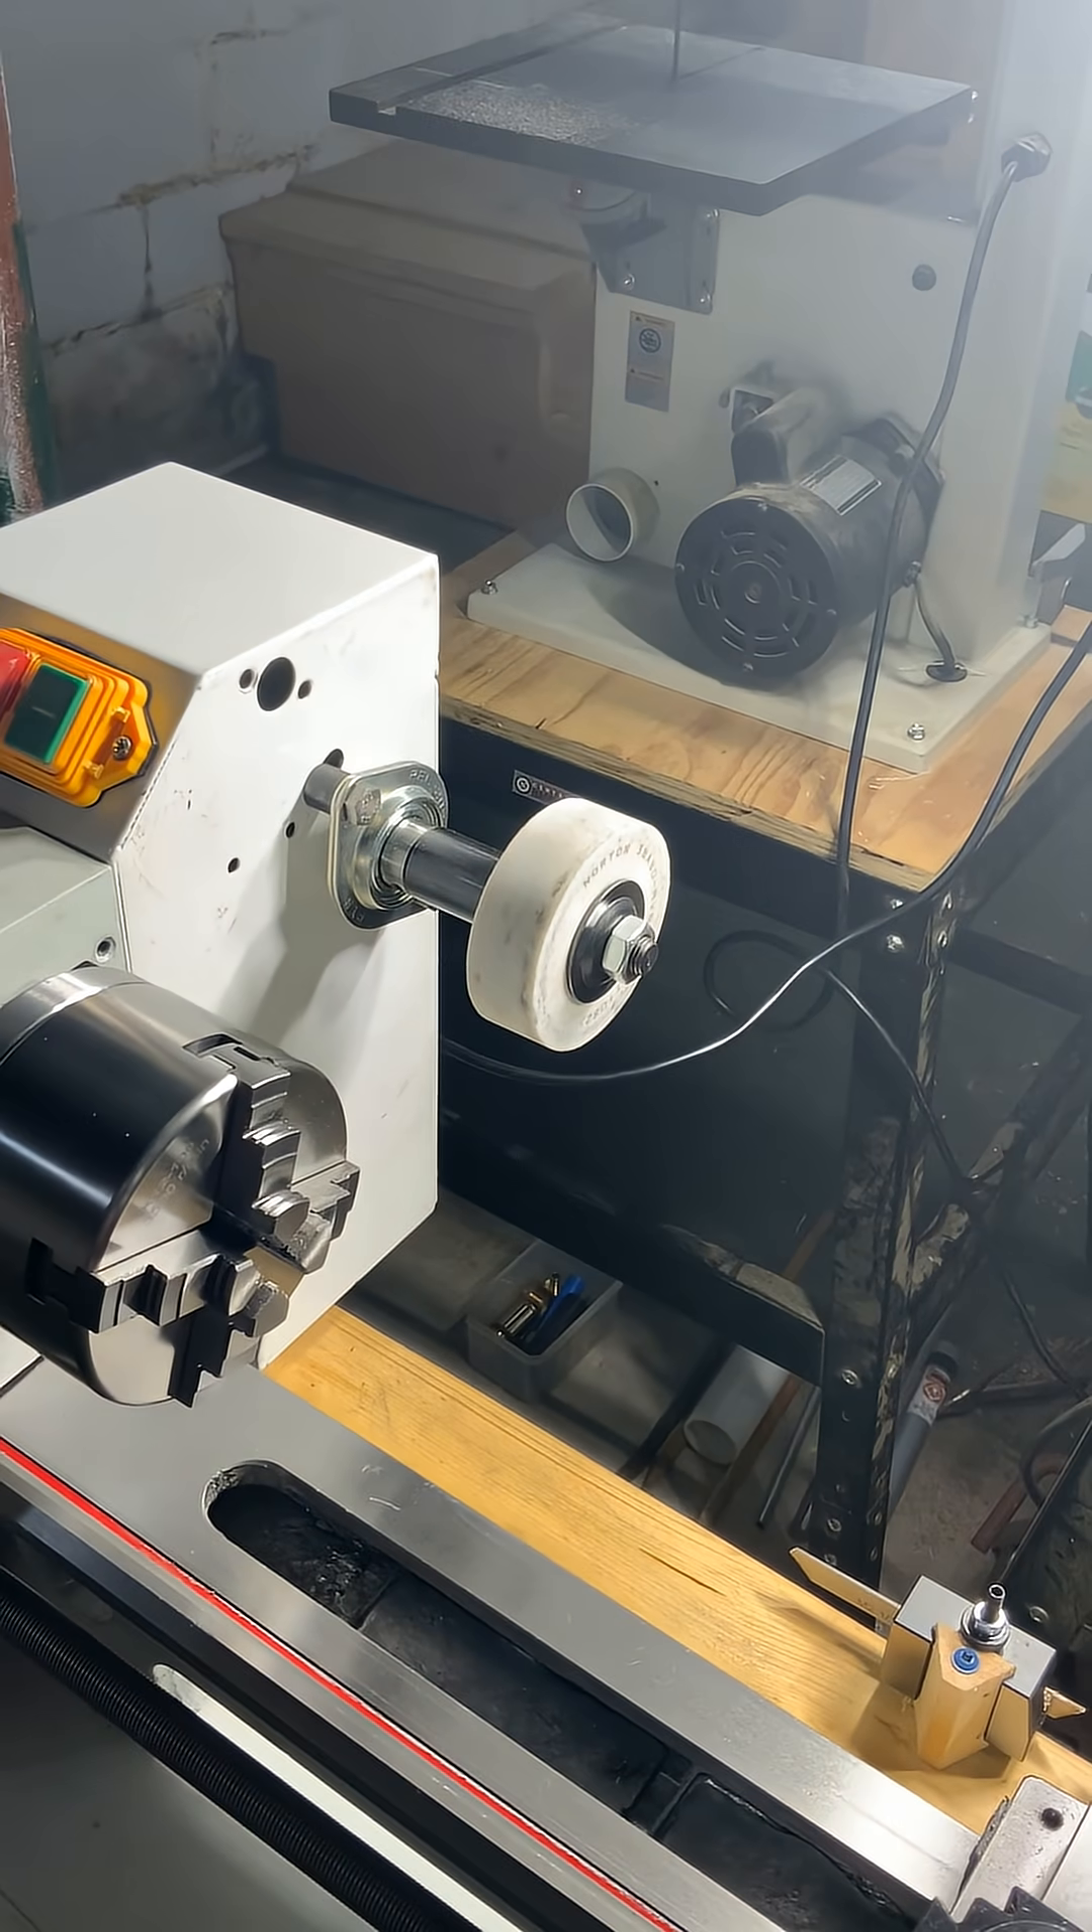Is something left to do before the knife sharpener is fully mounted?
No.